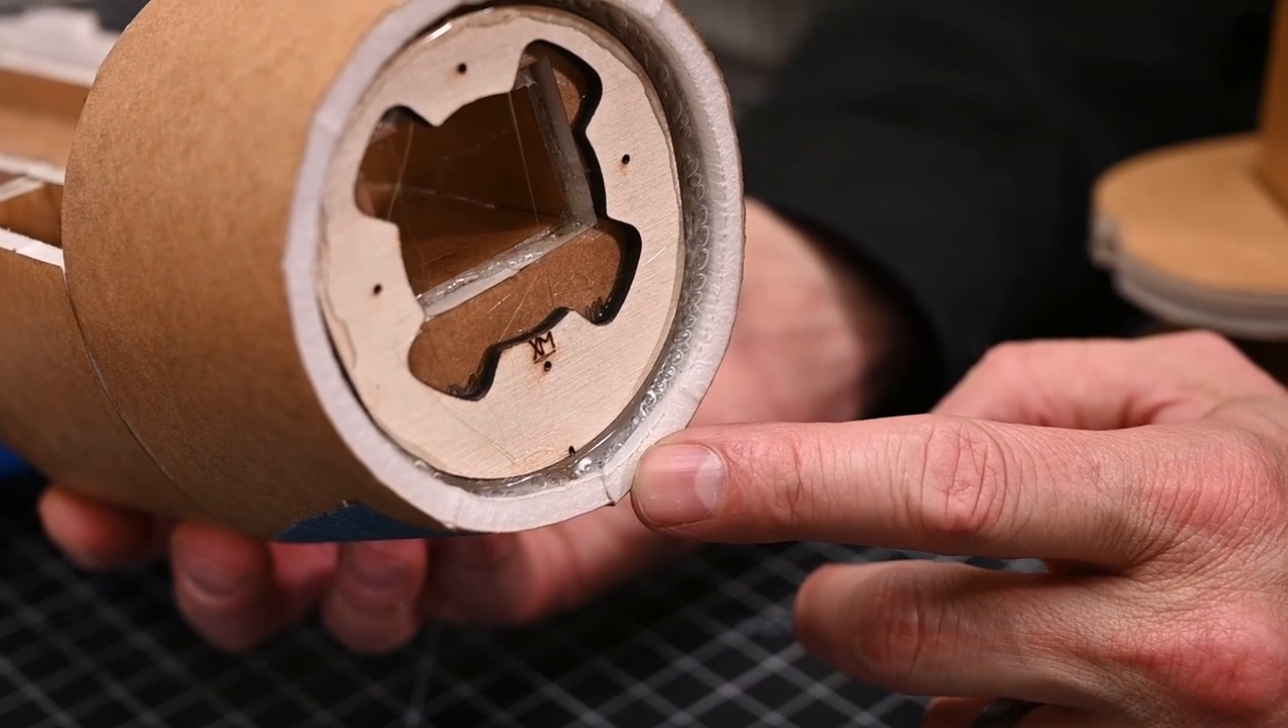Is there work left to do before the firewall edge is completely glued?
No.